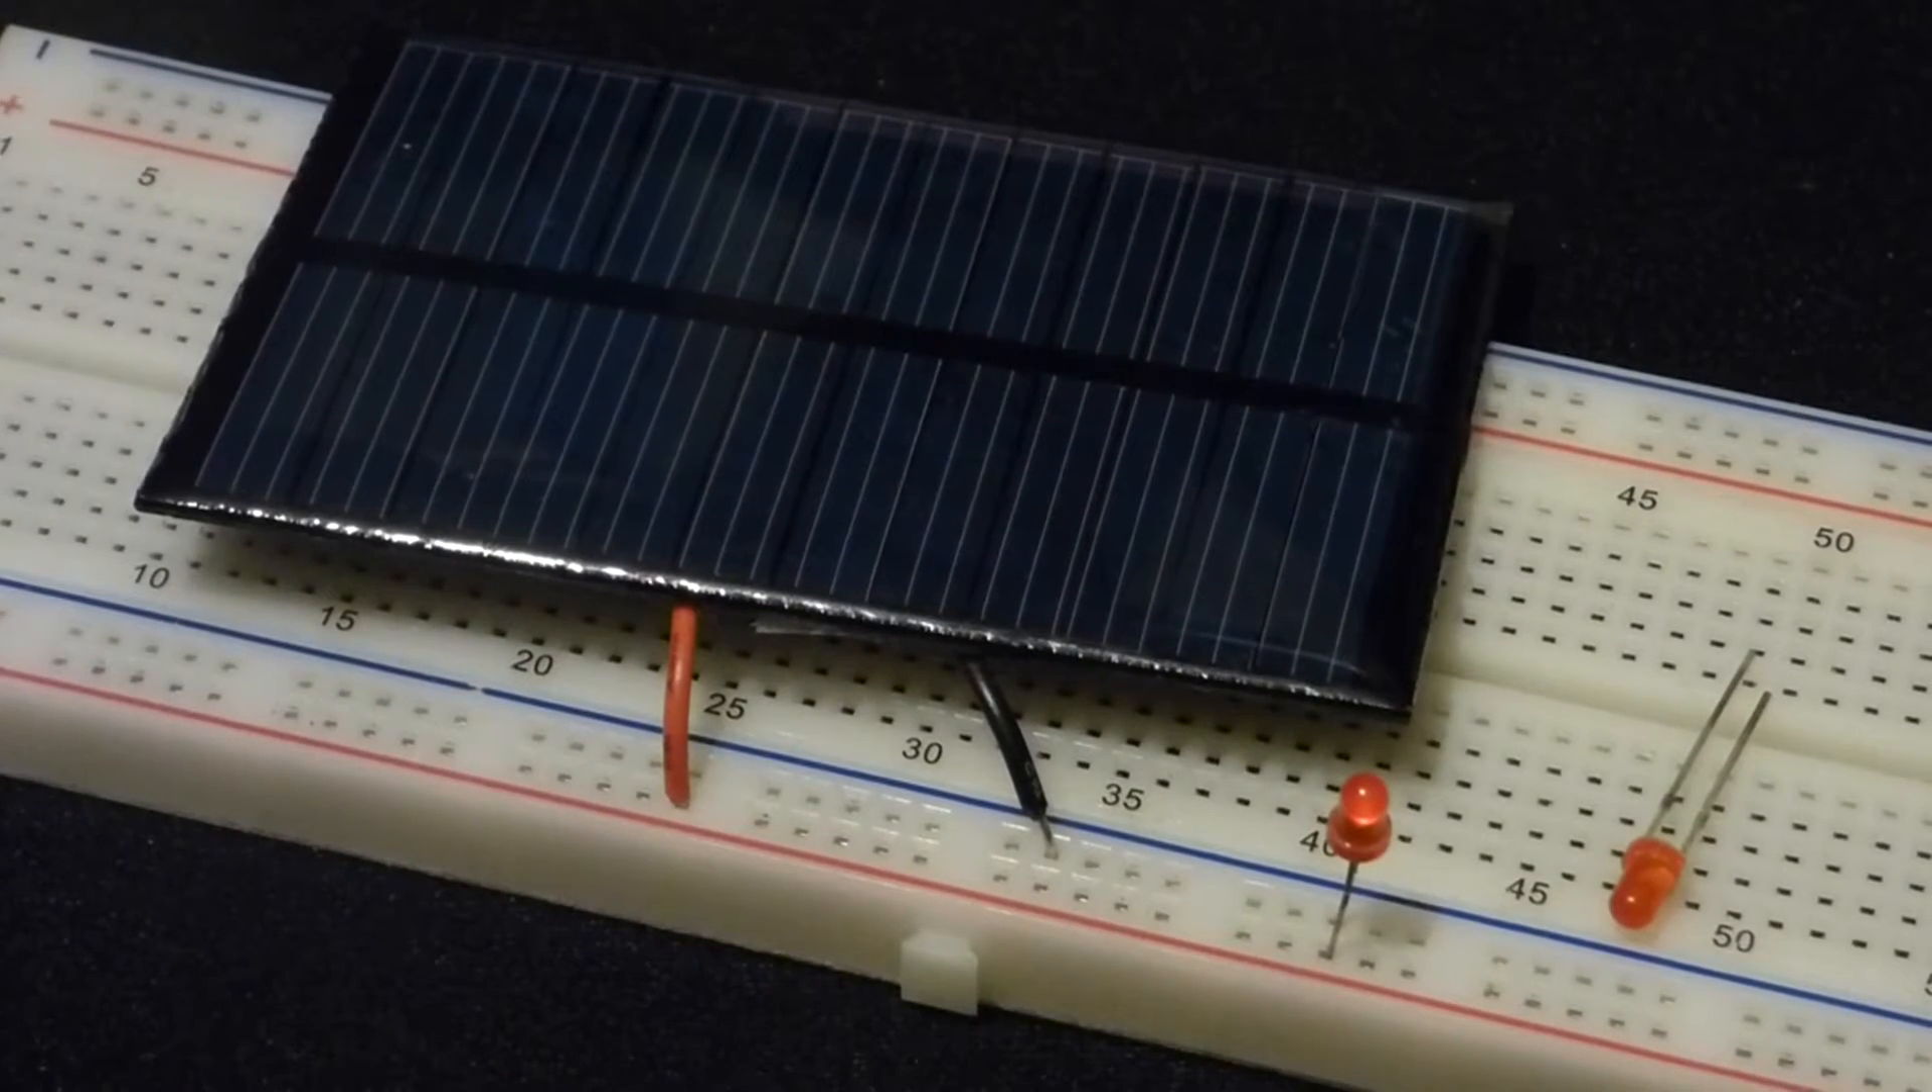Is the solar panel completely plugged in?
Yes.